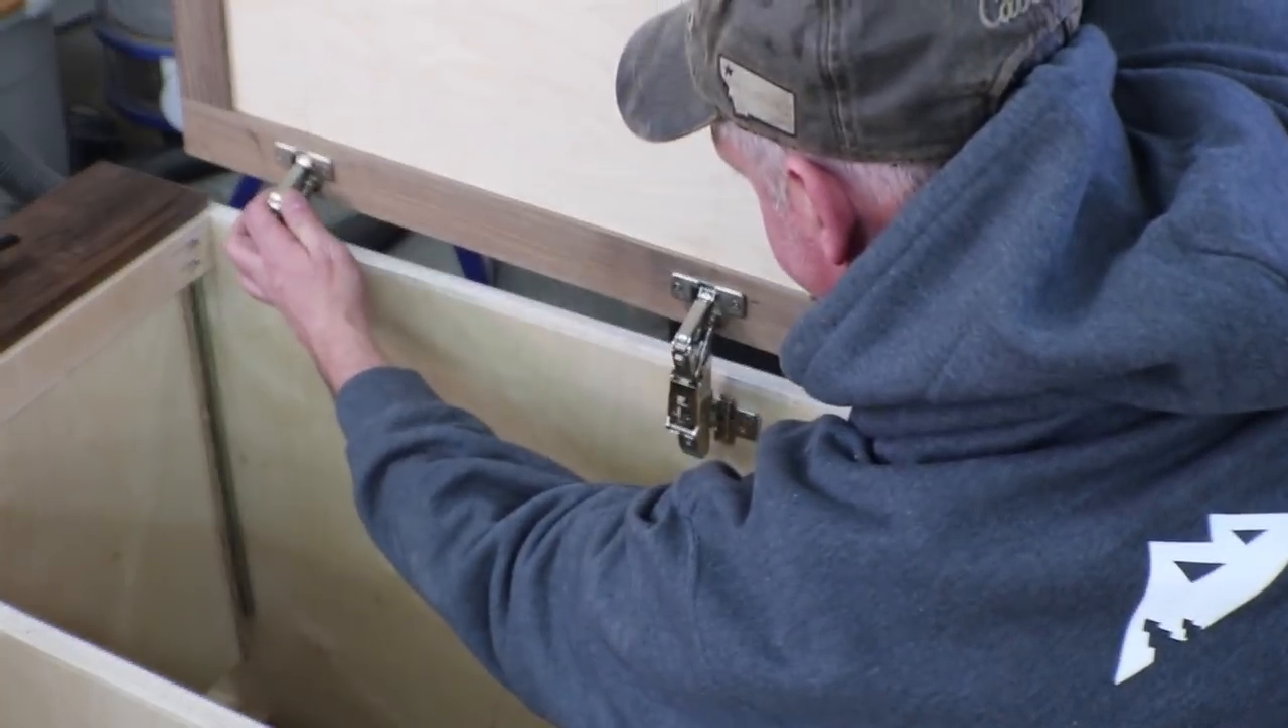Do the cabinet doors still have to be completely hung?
Yes.